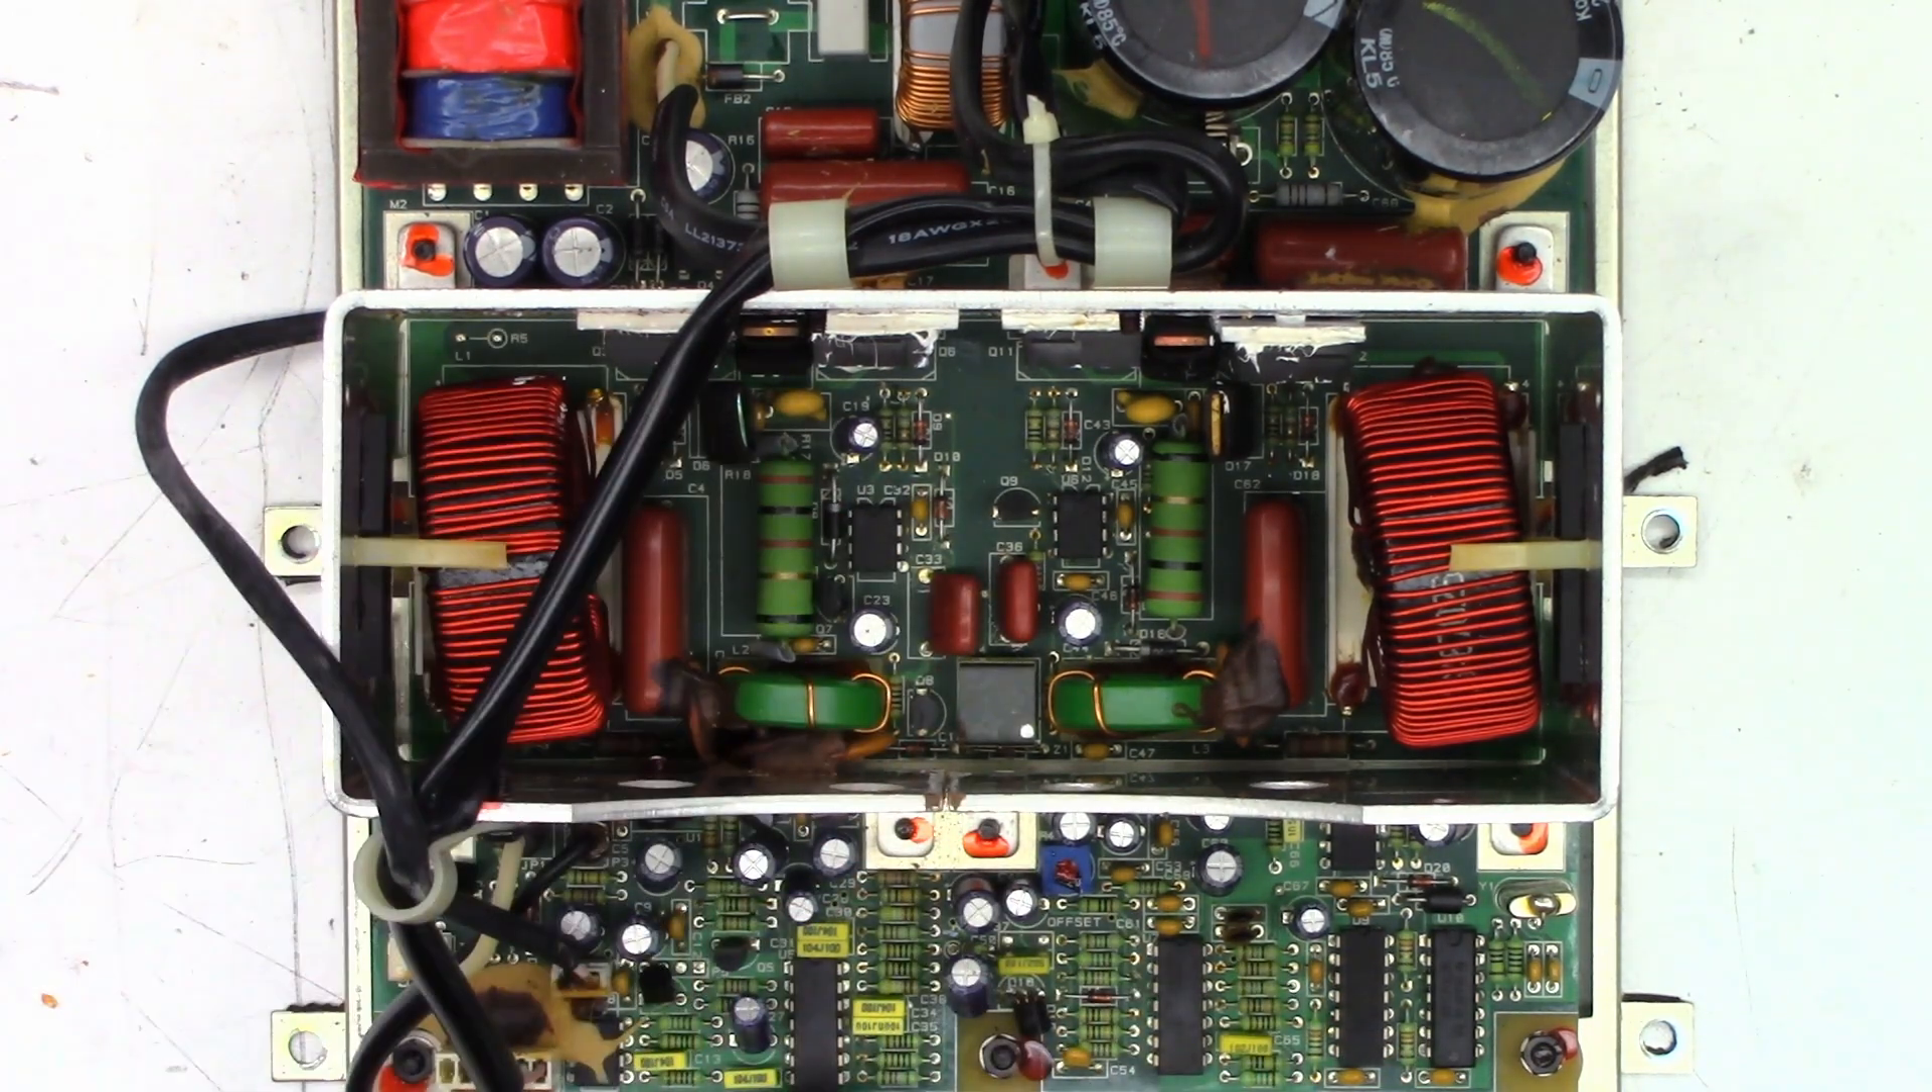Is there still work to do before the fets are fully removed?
Yes.